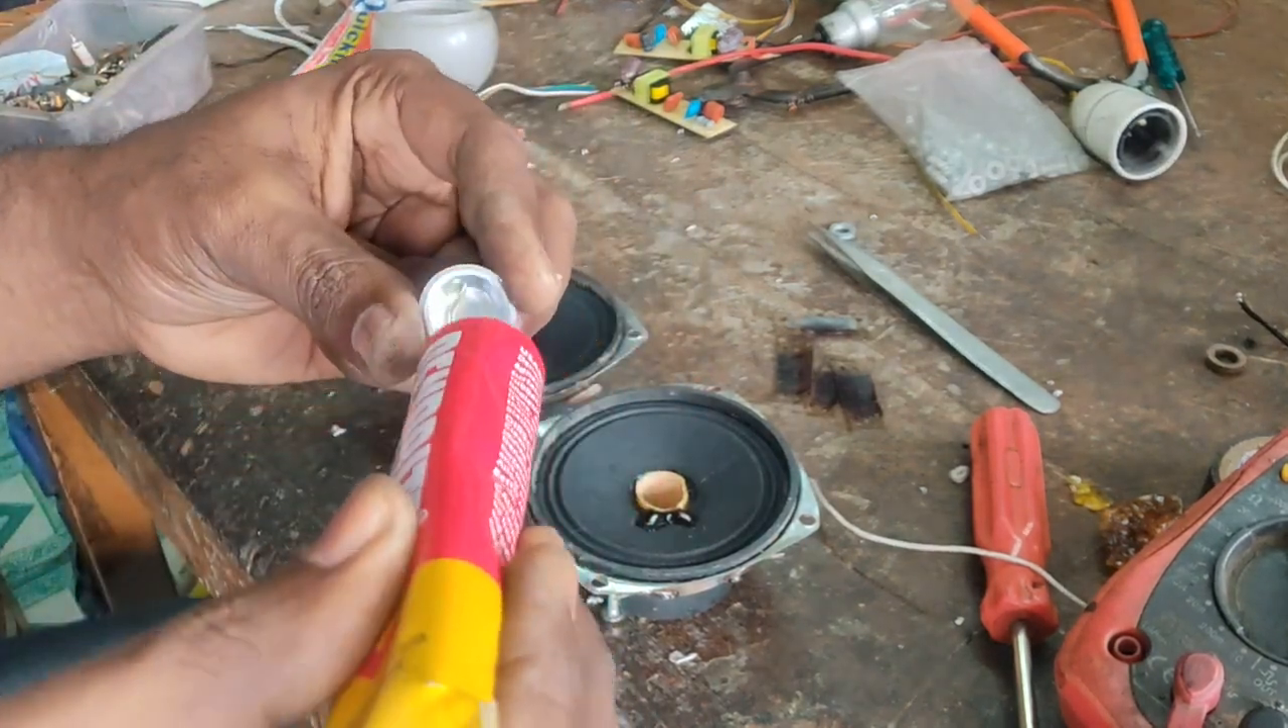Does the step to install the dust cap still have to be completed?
Yes.